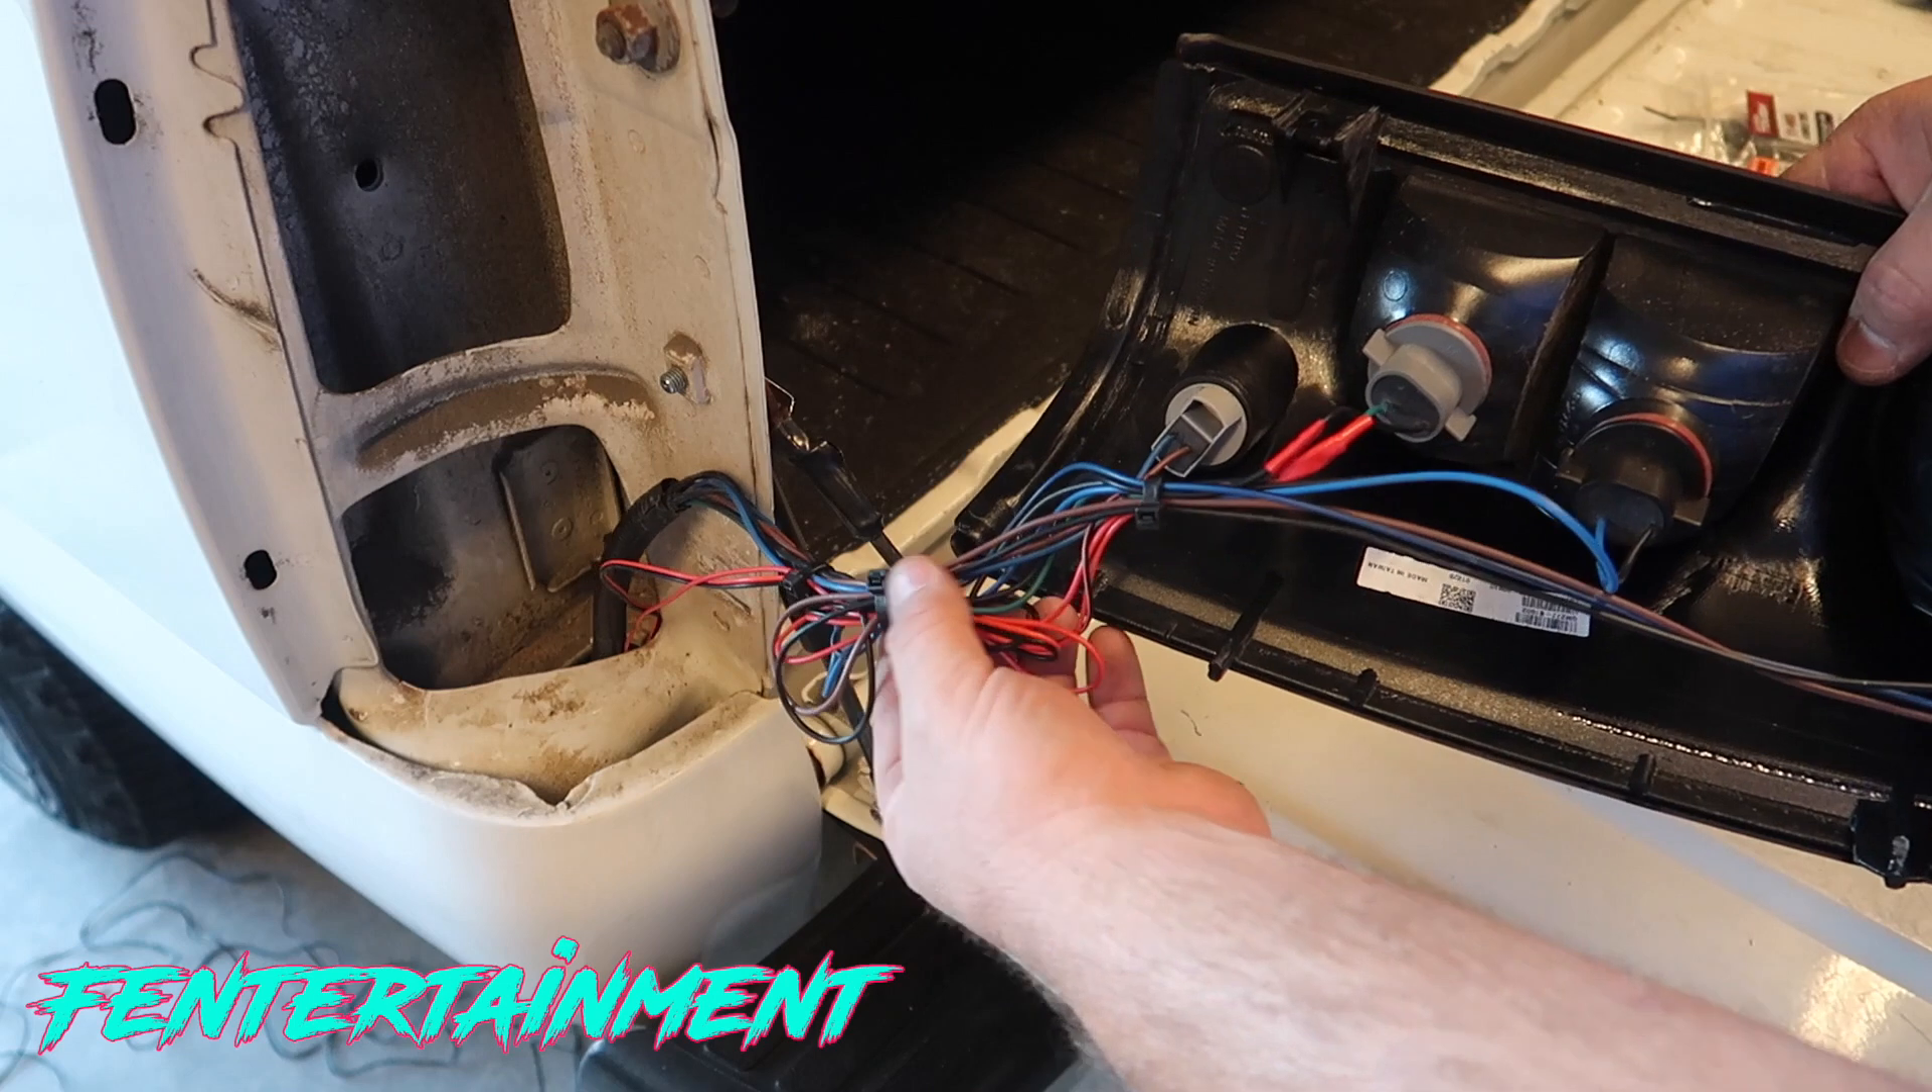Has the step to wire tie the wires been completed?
Yes.